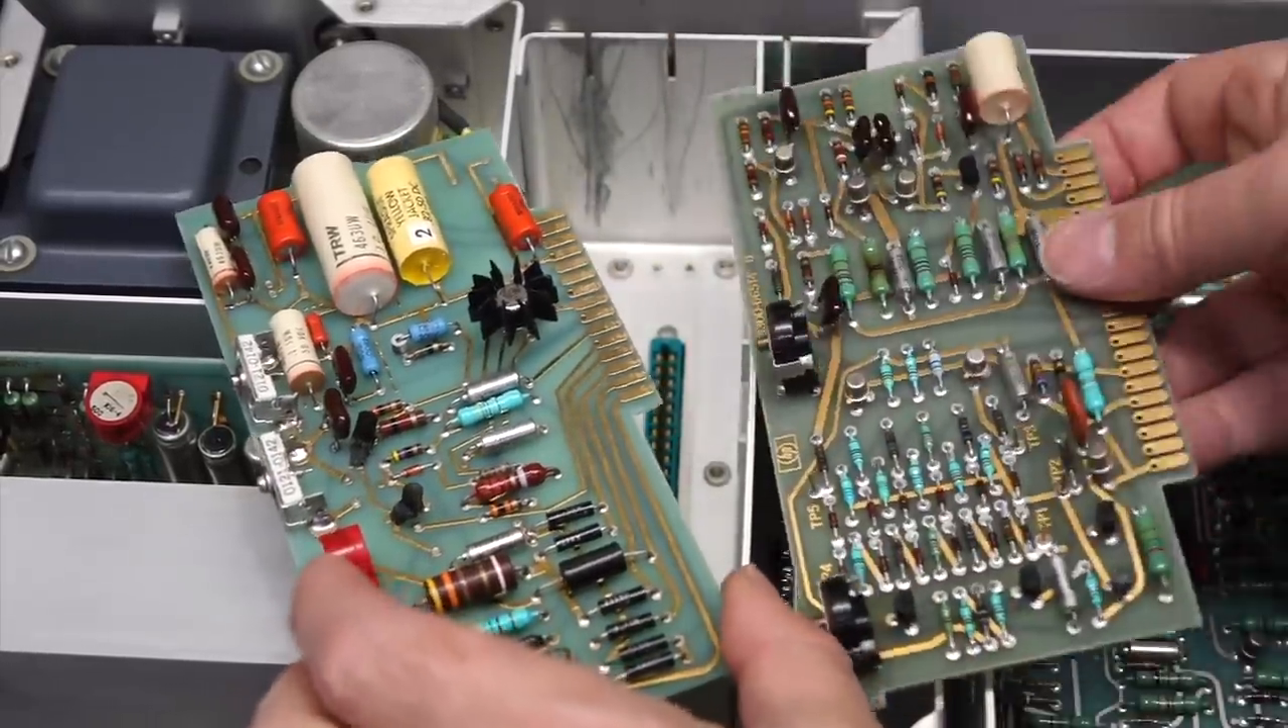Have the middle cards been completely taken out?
Yes.